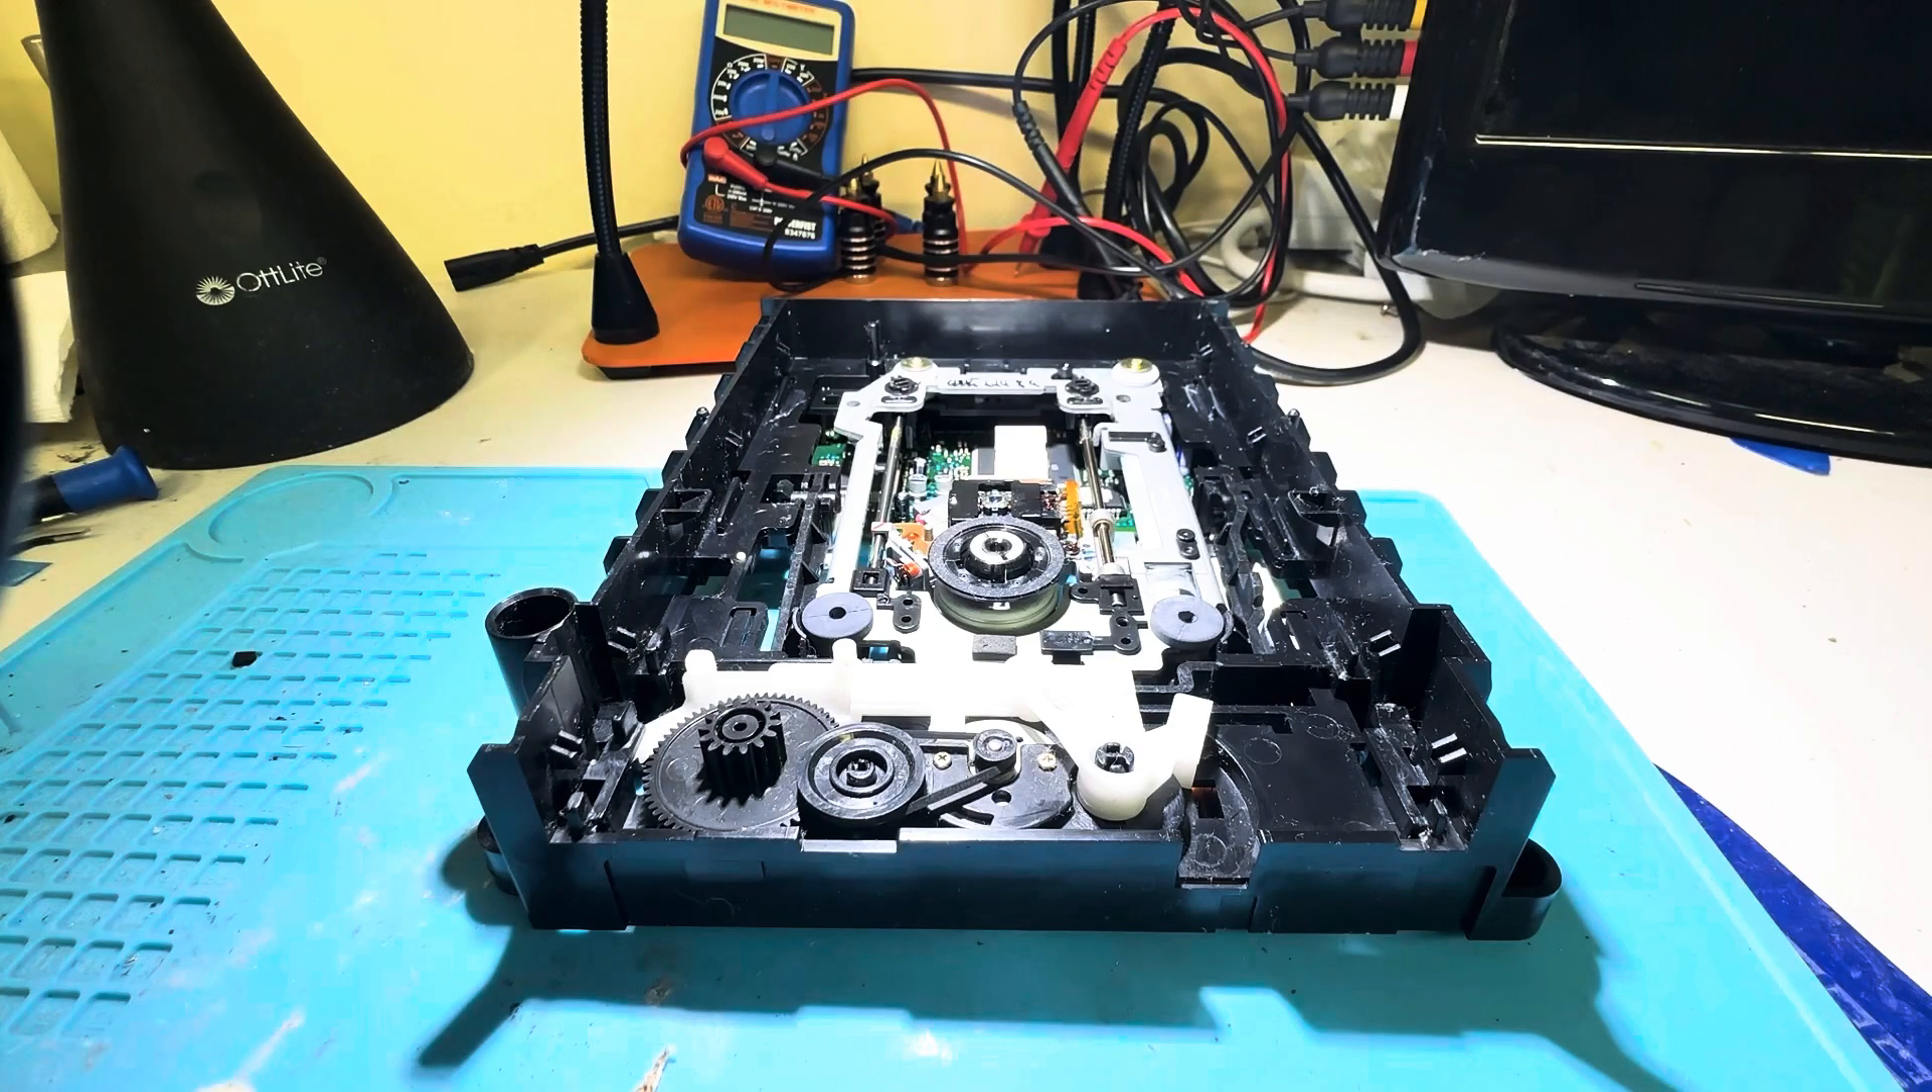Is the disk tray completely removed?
Yes.